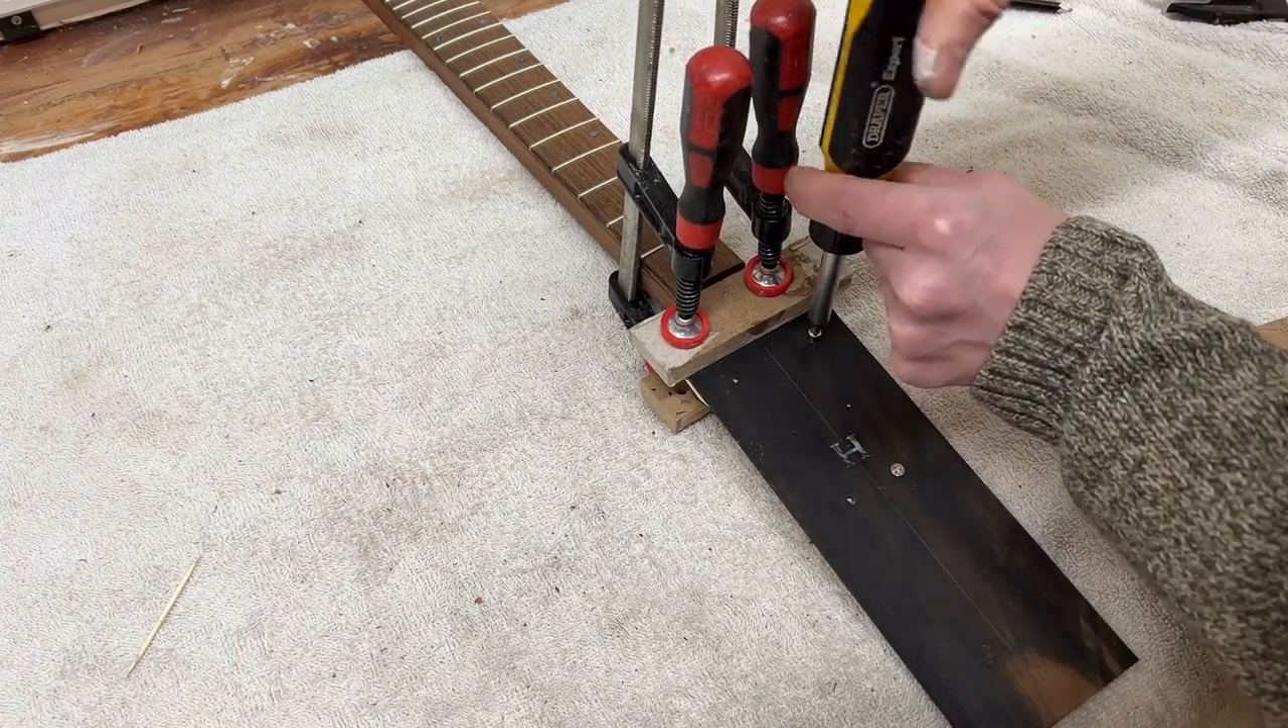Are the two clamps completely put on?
Yes.